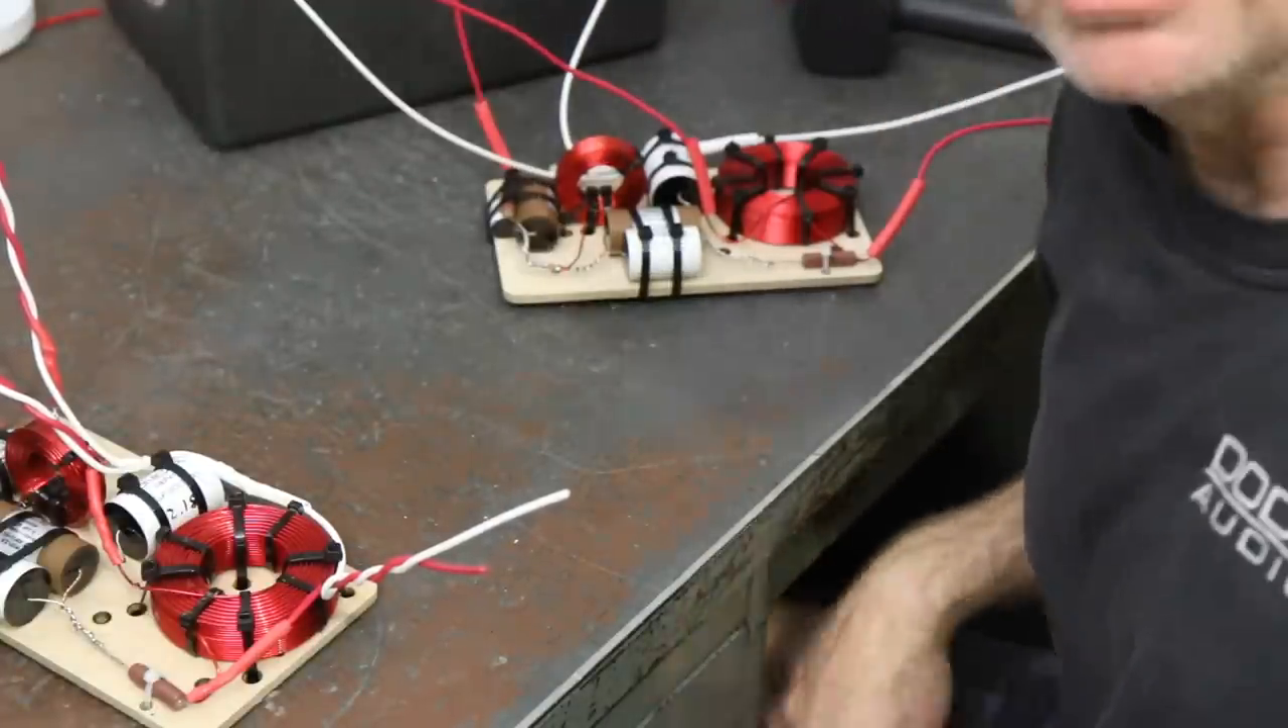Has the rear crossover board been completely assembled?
Yes.